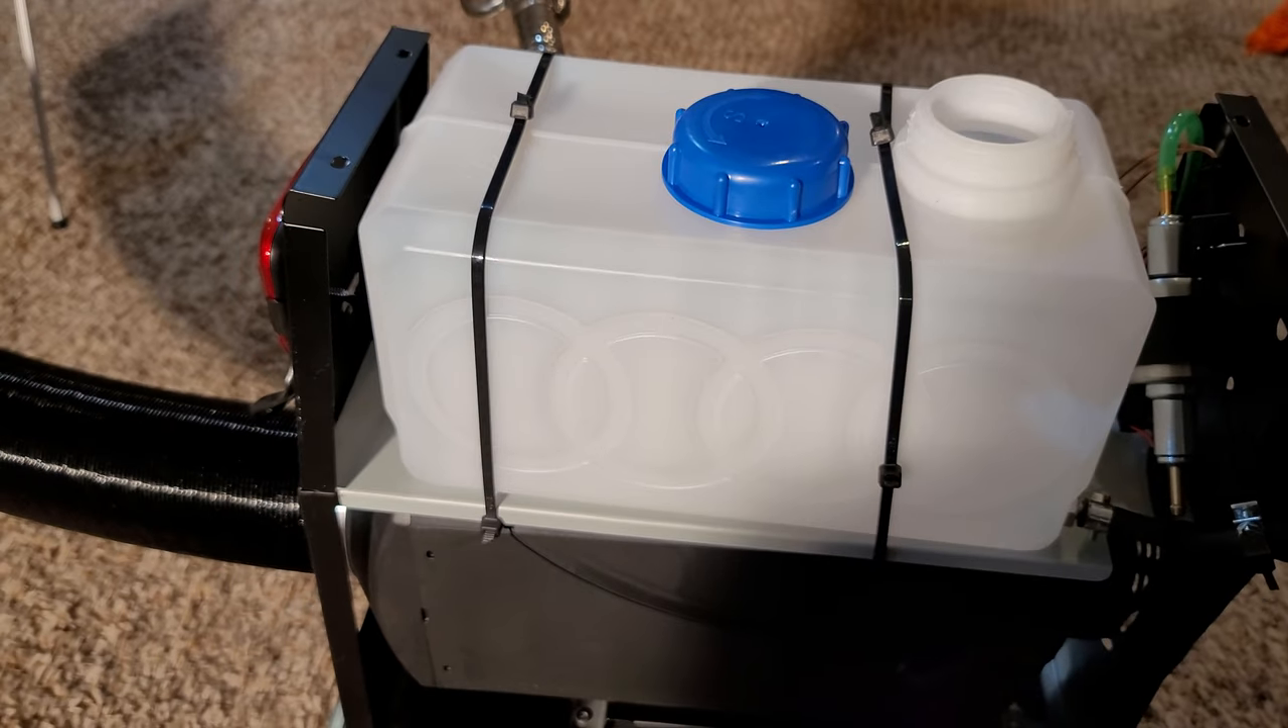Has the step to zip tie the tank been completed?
Yes.